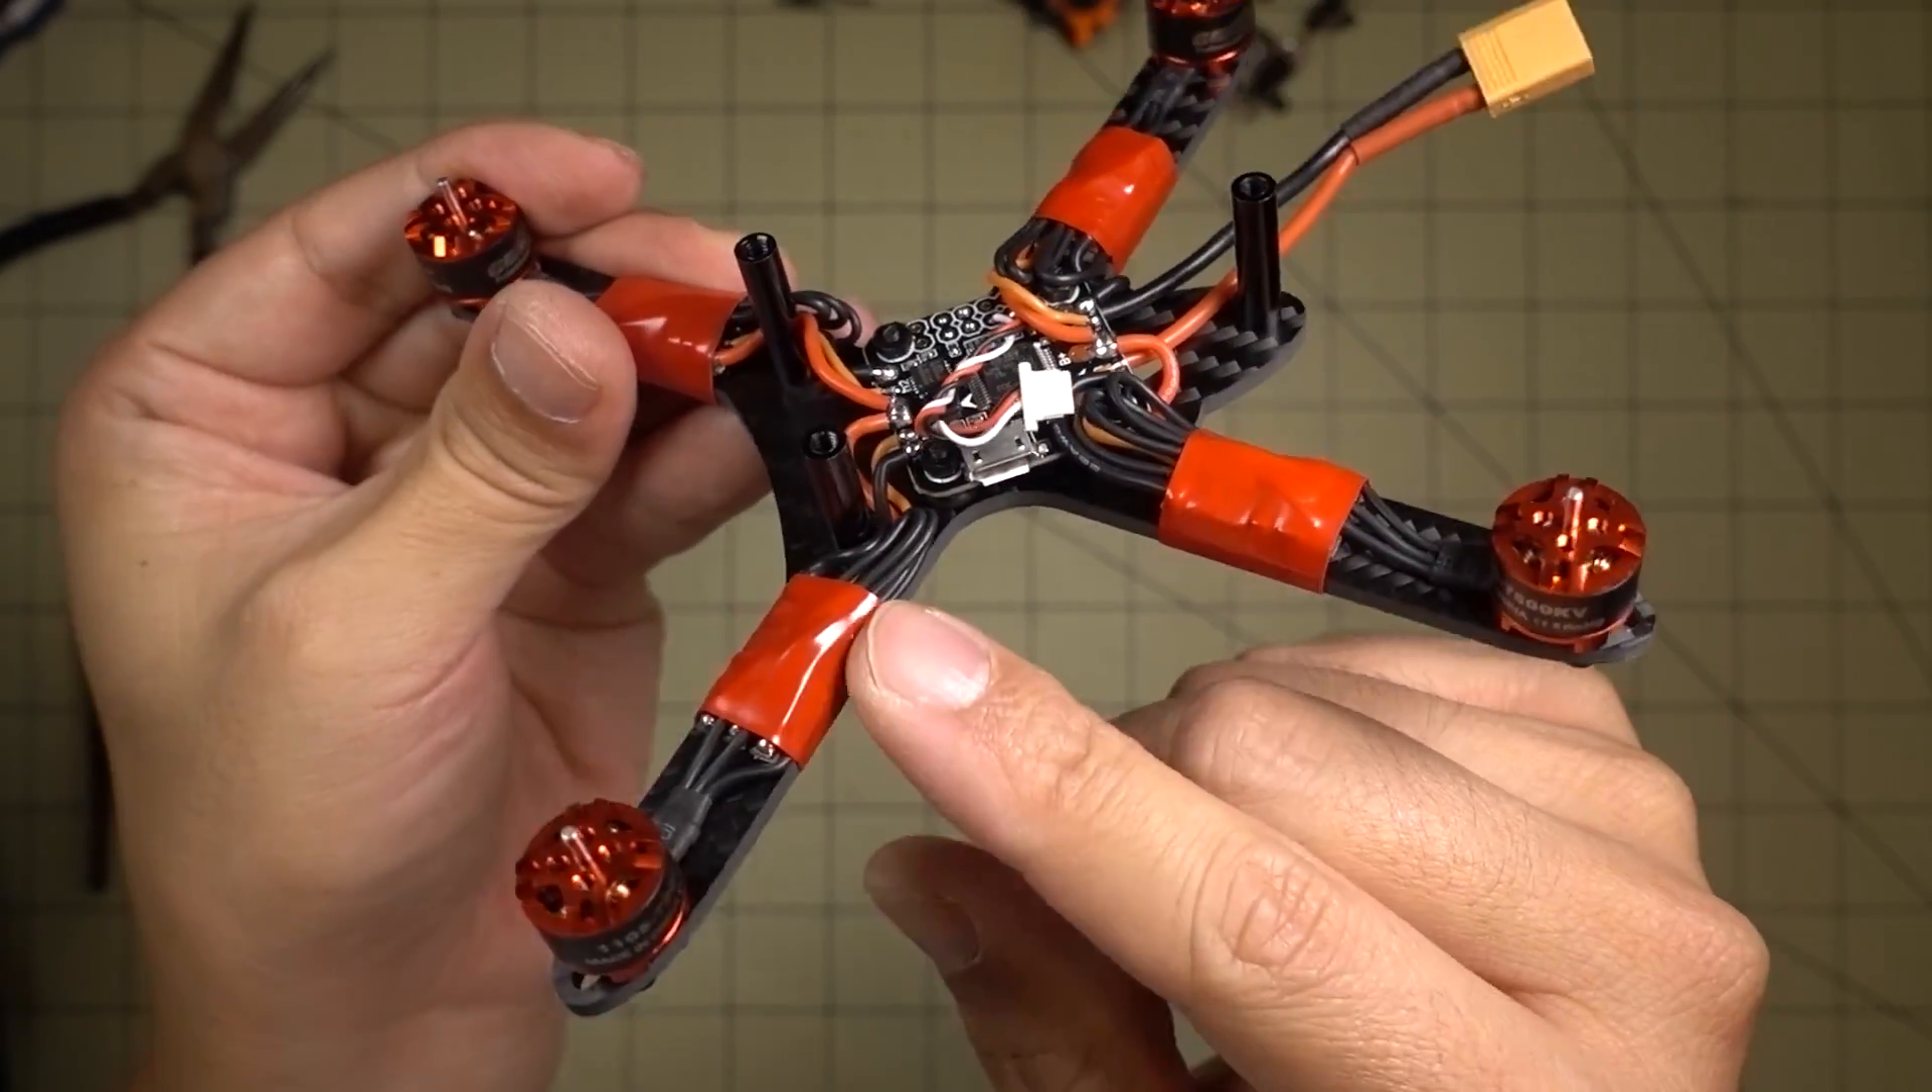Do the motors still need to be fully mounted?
No.